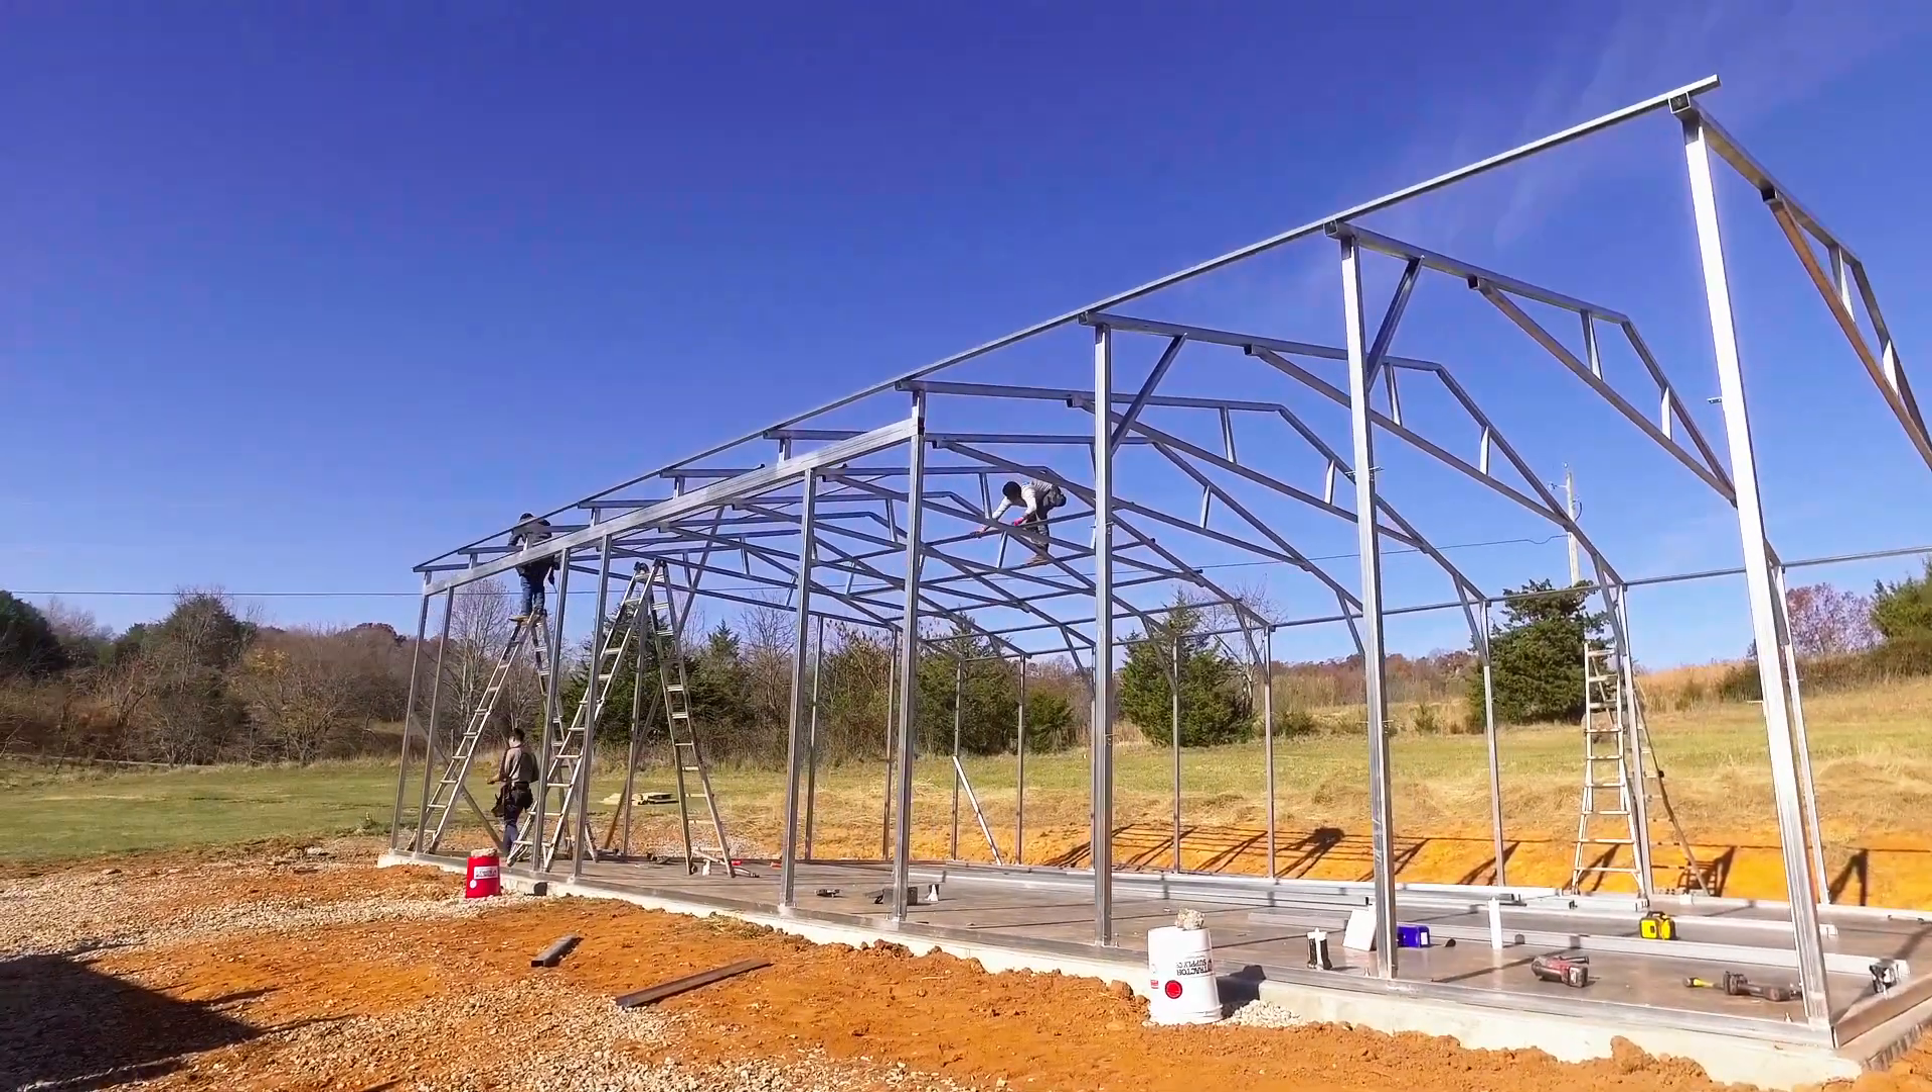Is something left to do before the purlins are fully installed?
Yes.